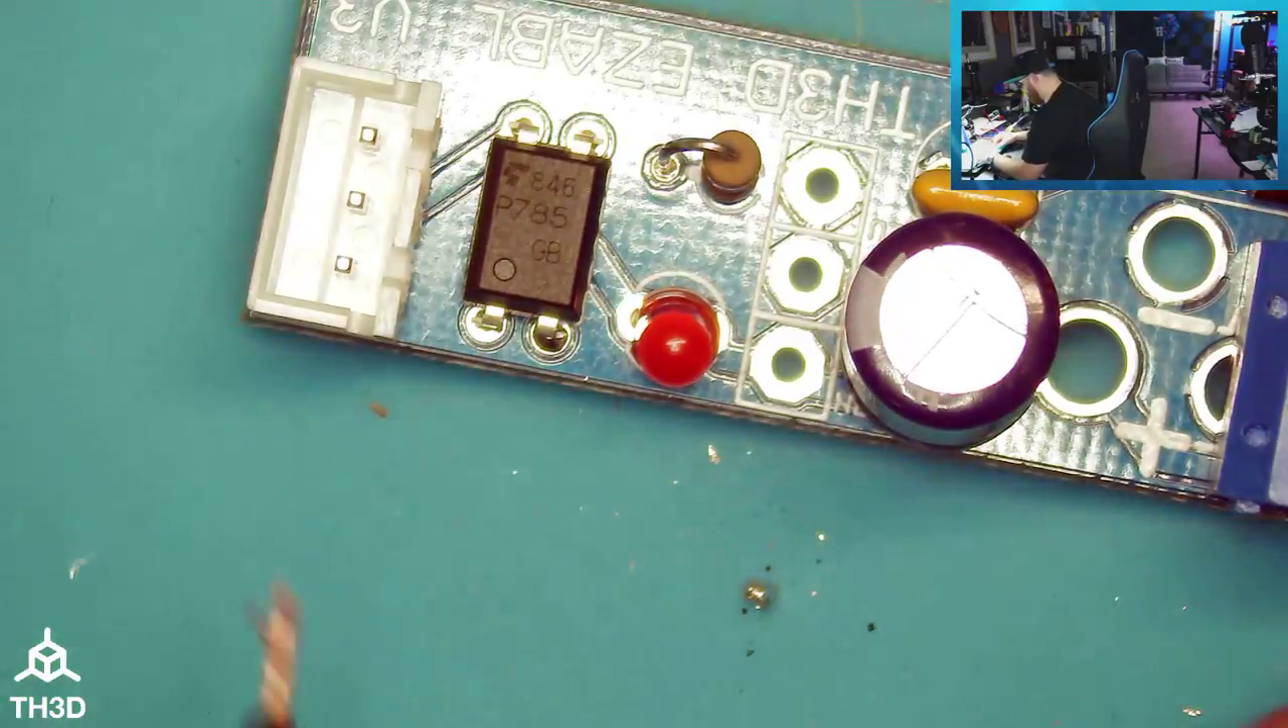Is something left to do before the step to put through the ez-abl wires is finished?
Yes.